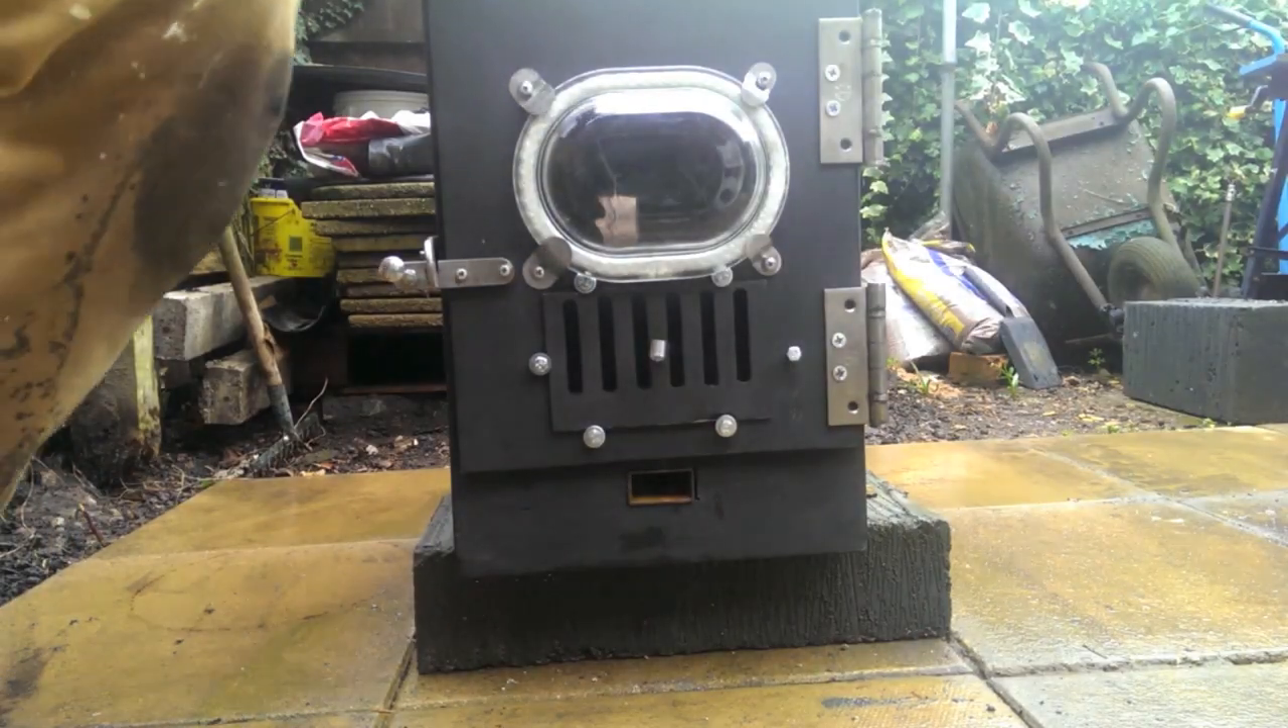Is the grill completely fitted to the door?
Yes.